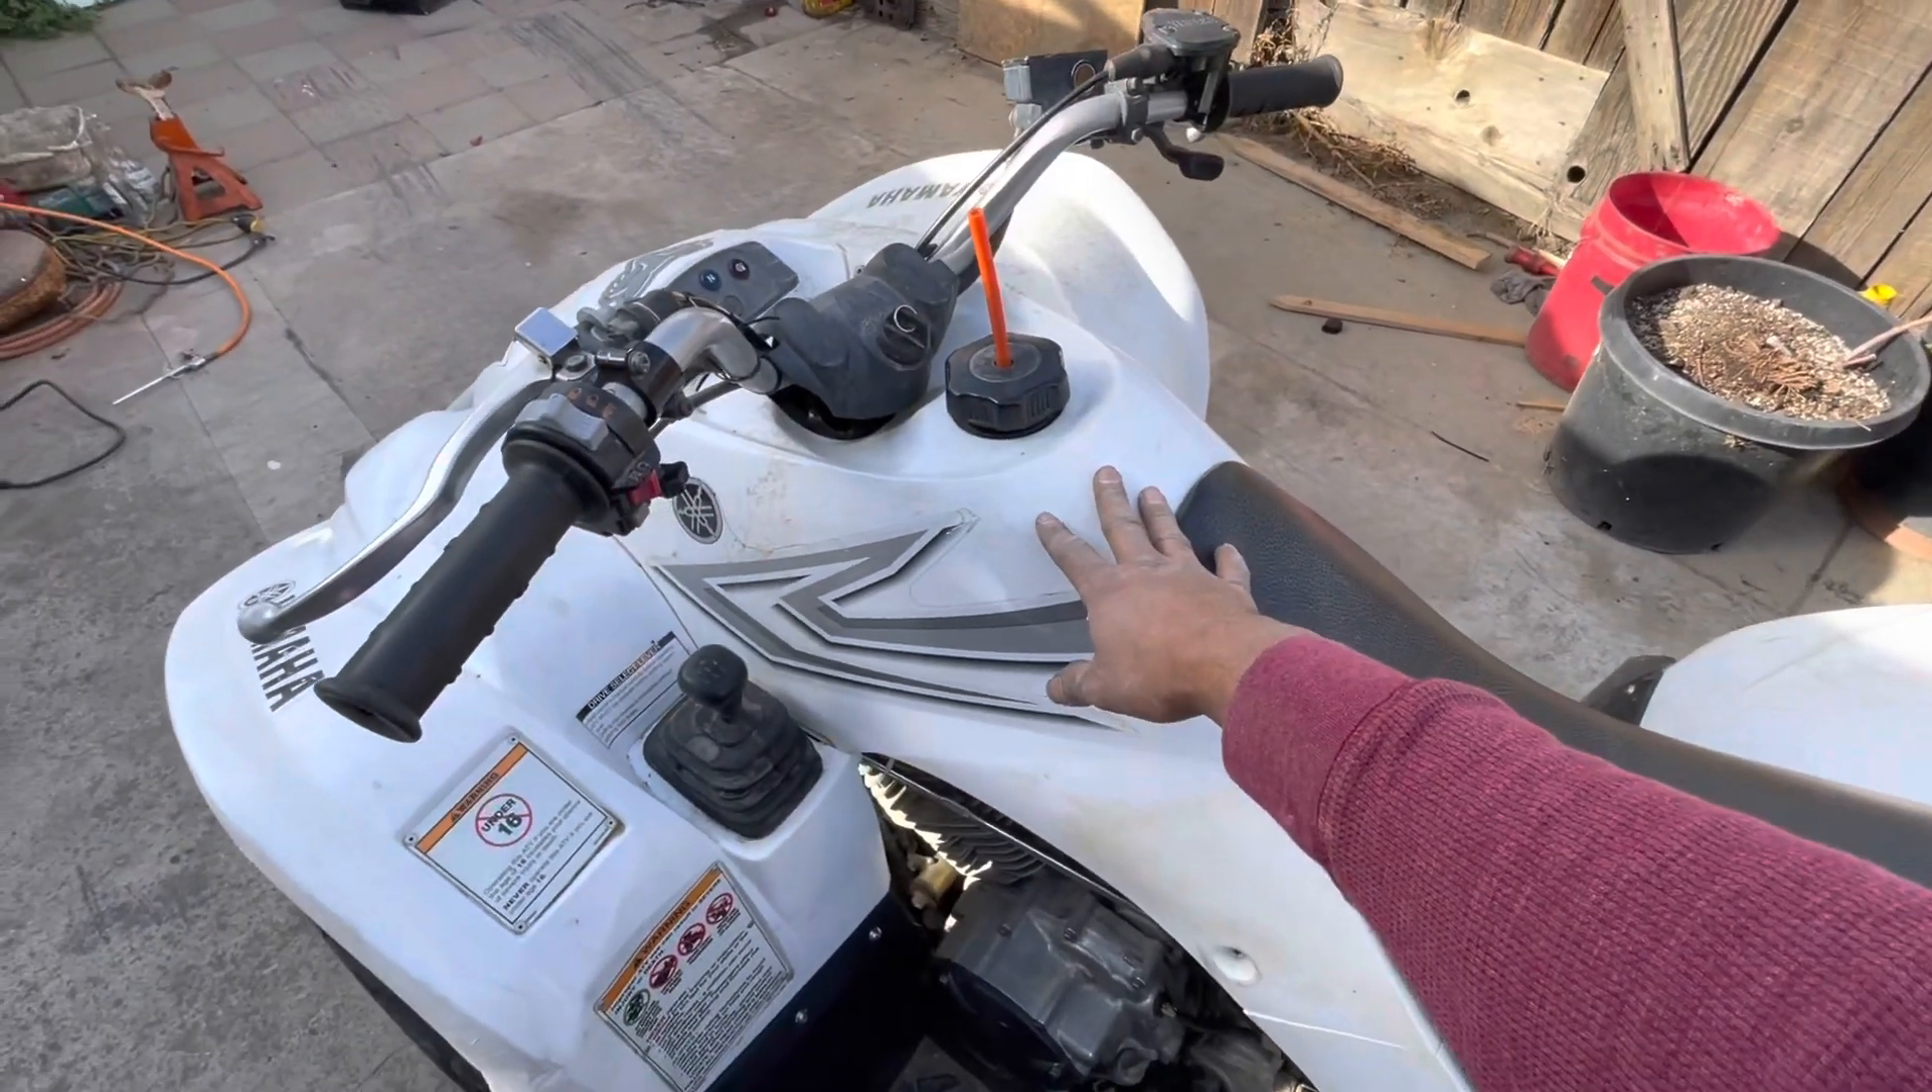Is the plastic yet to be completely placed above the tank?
No.